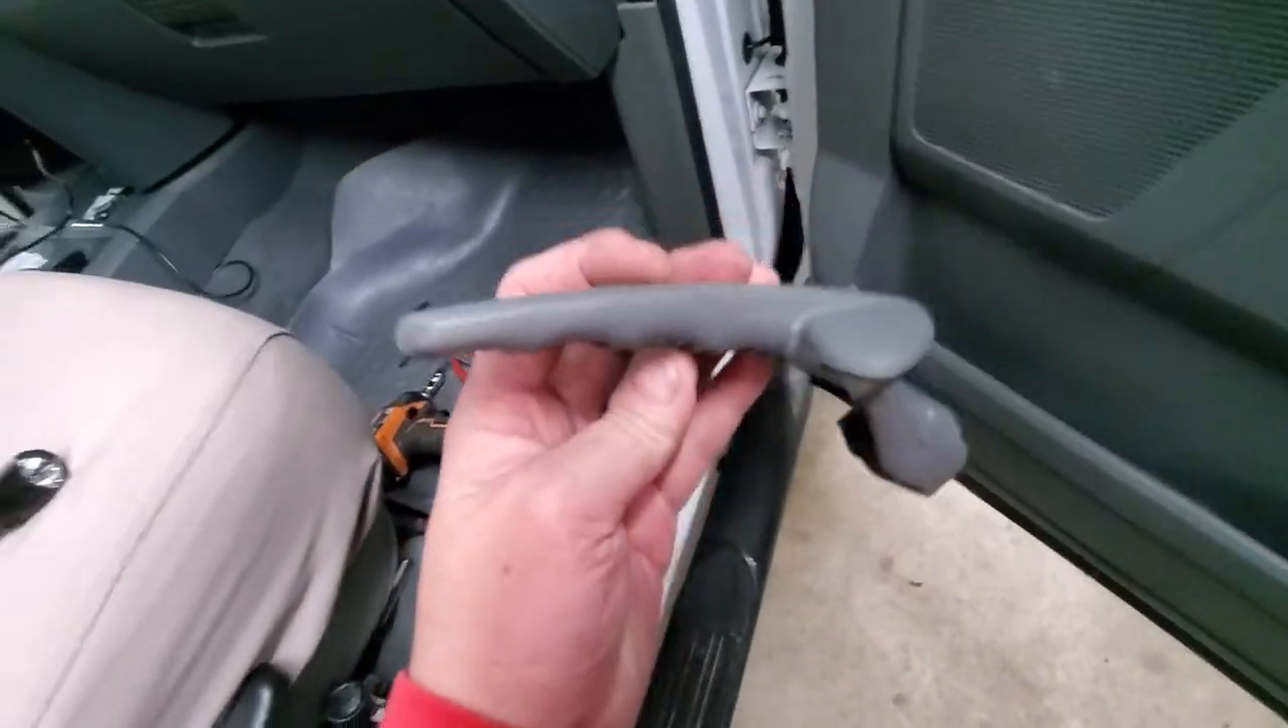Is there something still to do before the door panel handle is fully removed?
No.